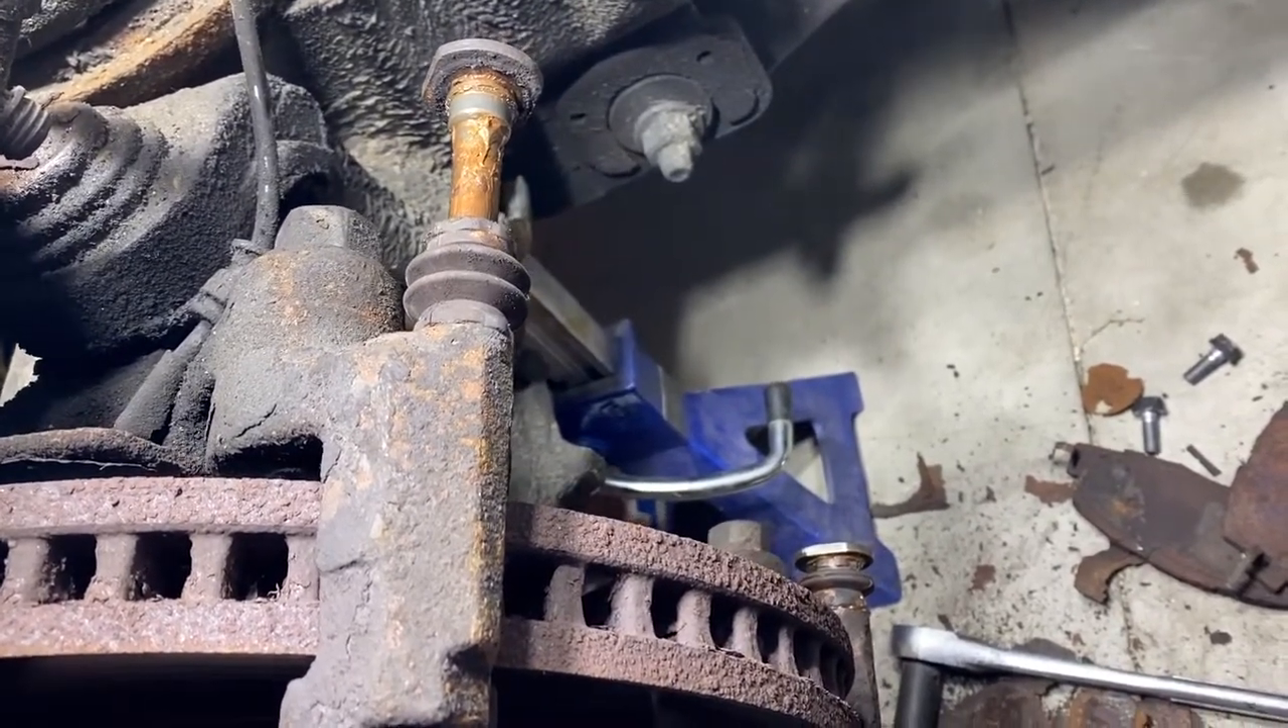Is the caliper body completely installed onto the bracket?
No.